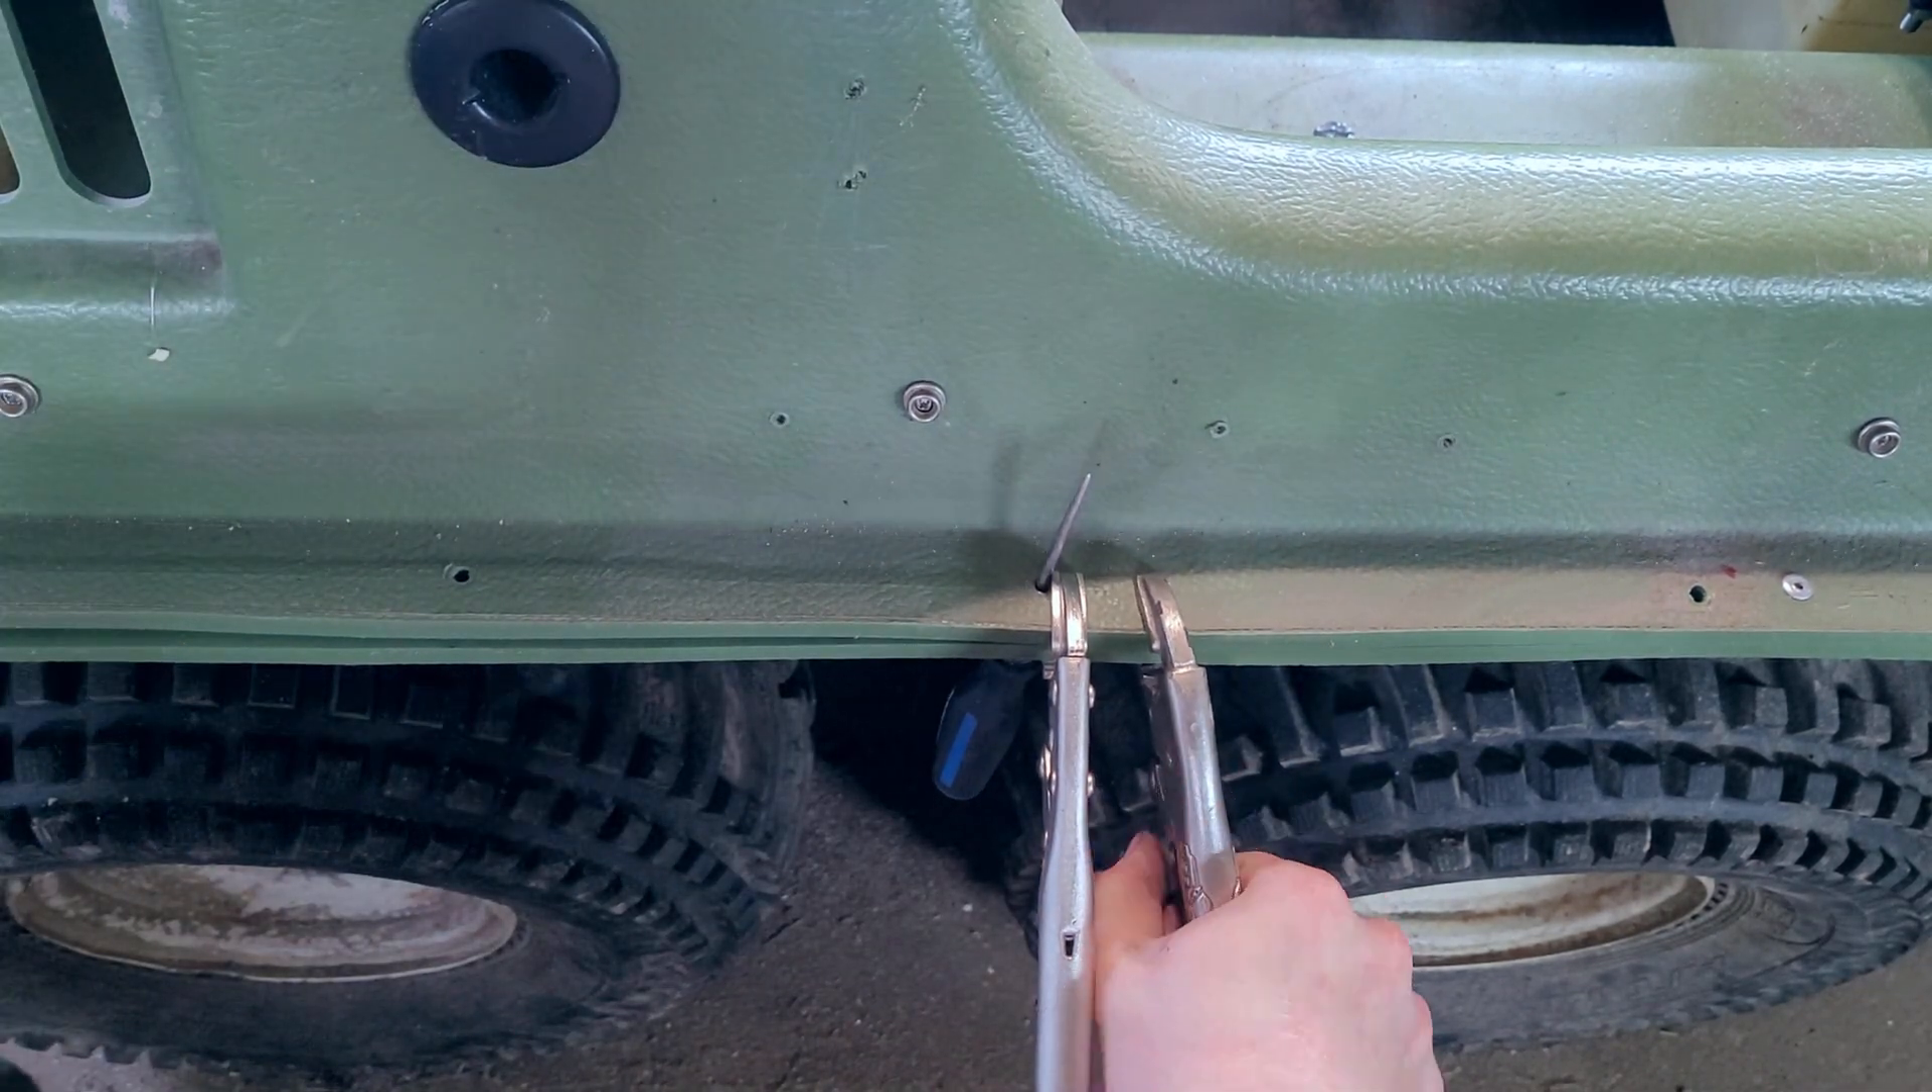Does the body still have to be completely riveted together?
Yes.